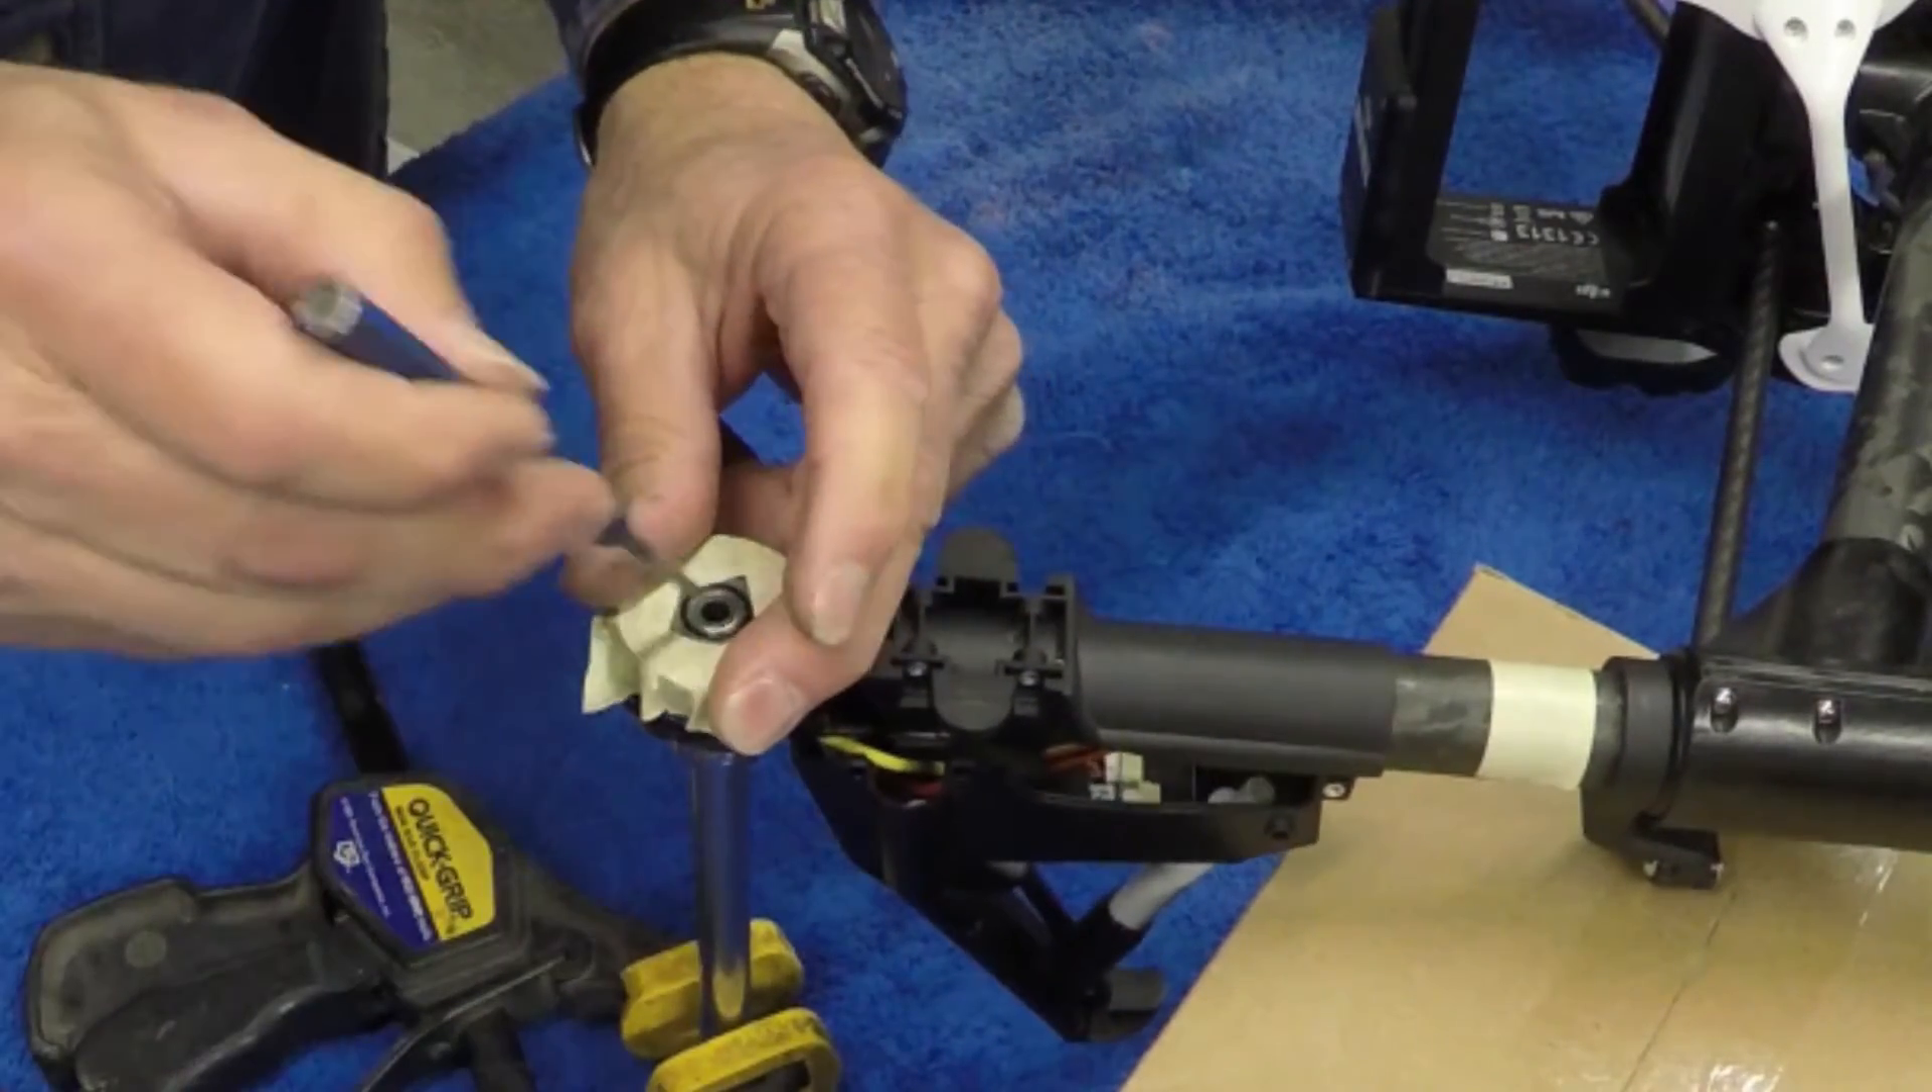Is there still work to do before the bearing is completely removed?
Yes.